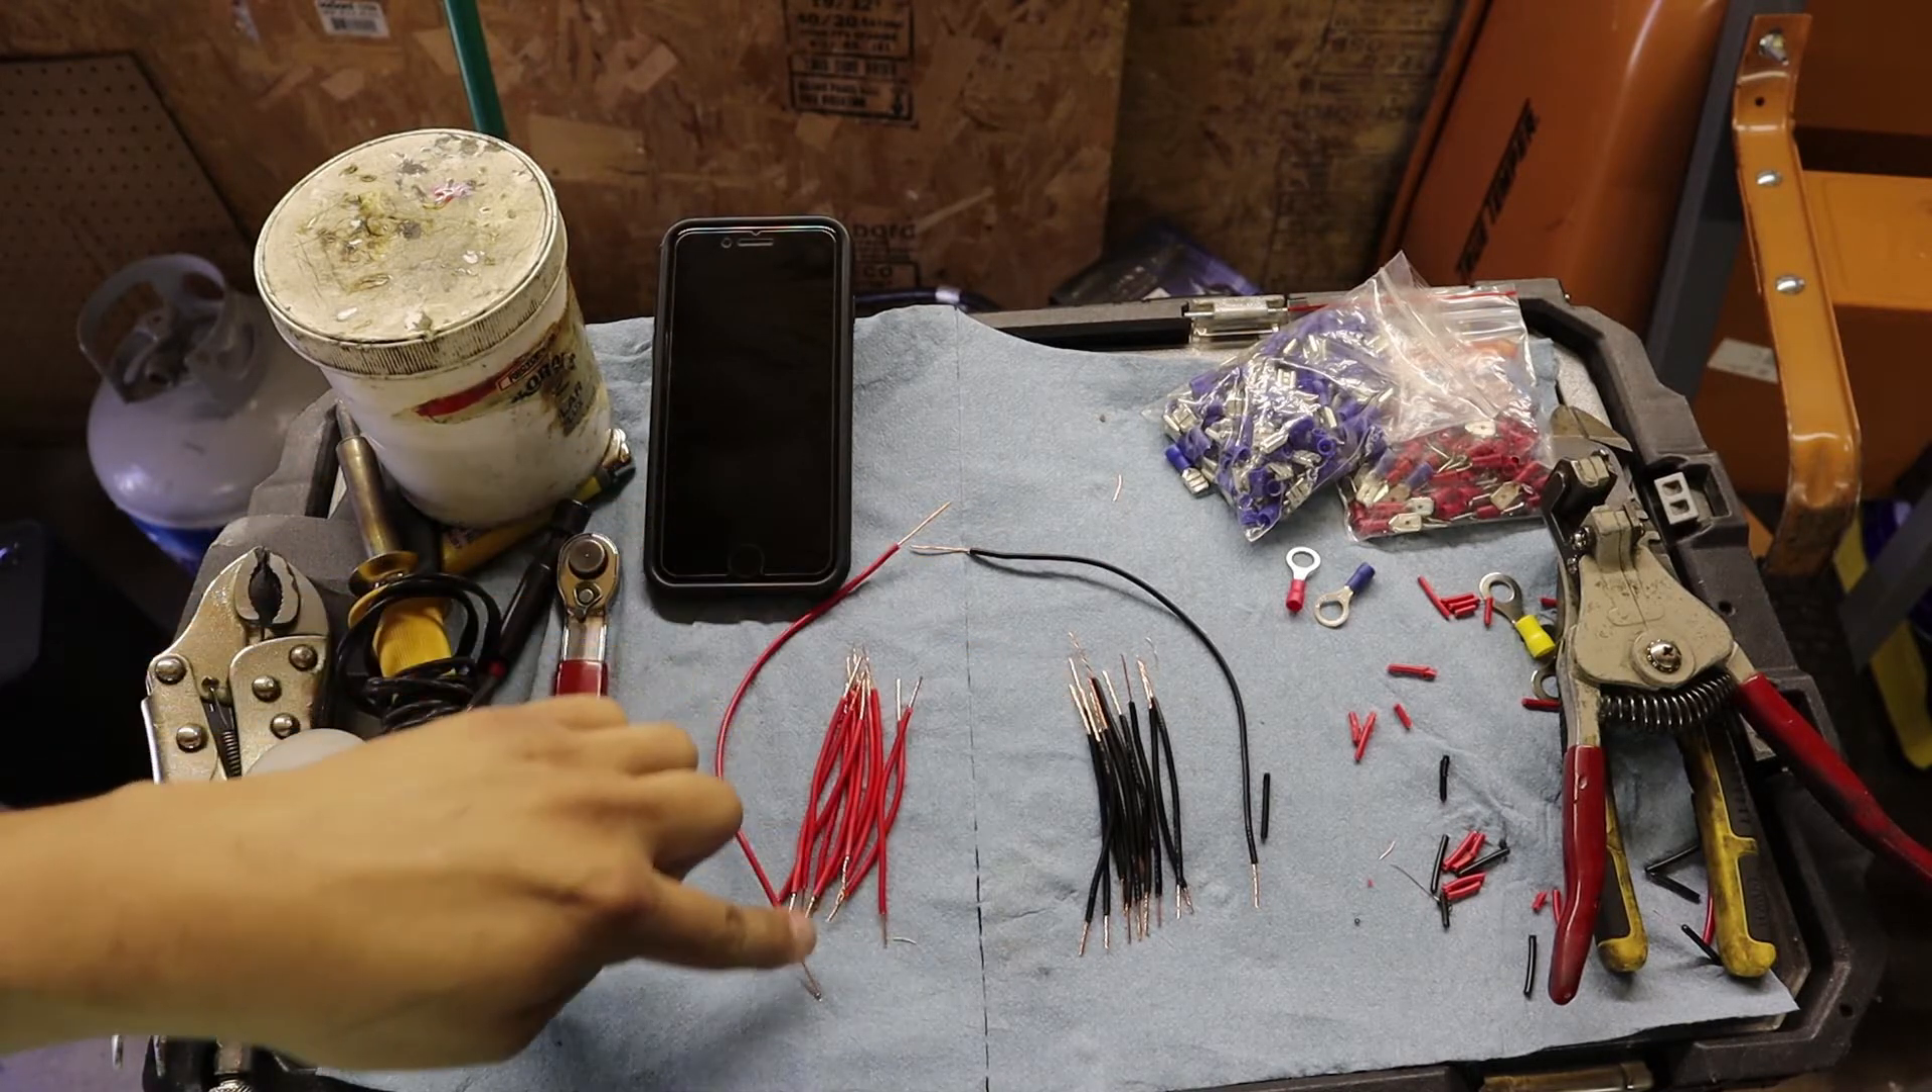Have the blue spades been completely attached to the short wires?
No.